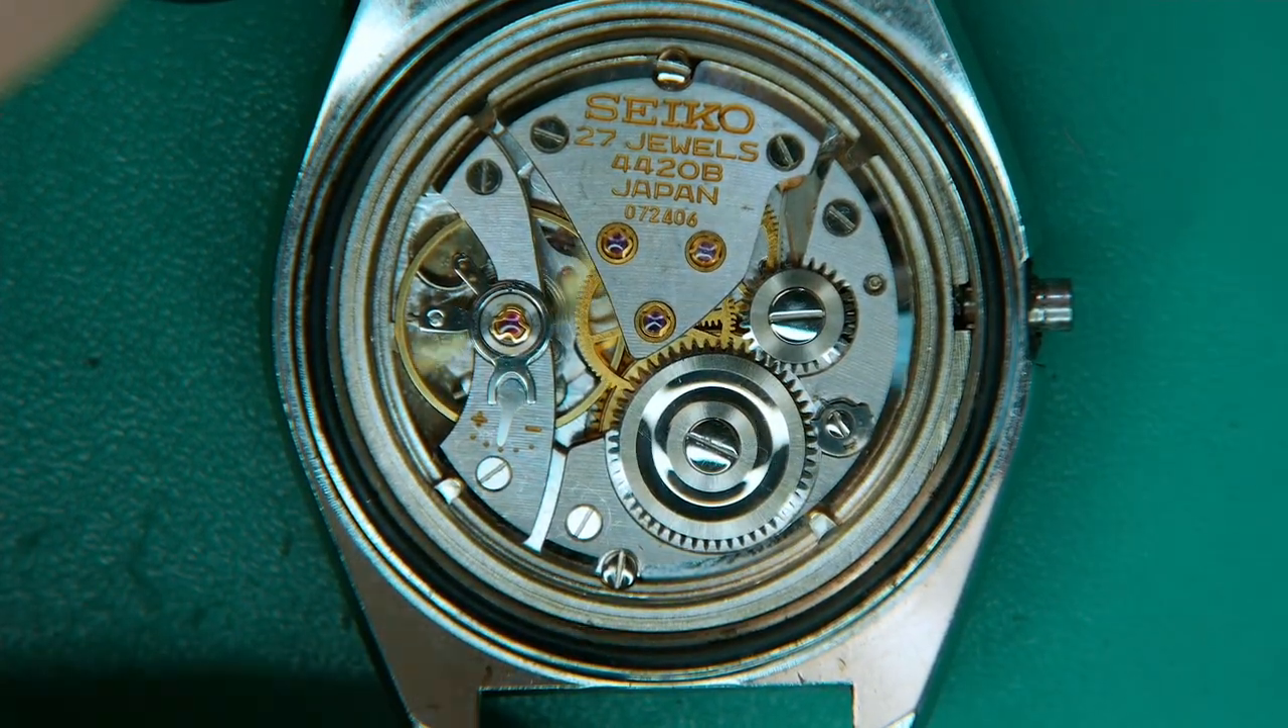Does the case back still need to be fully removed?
No.